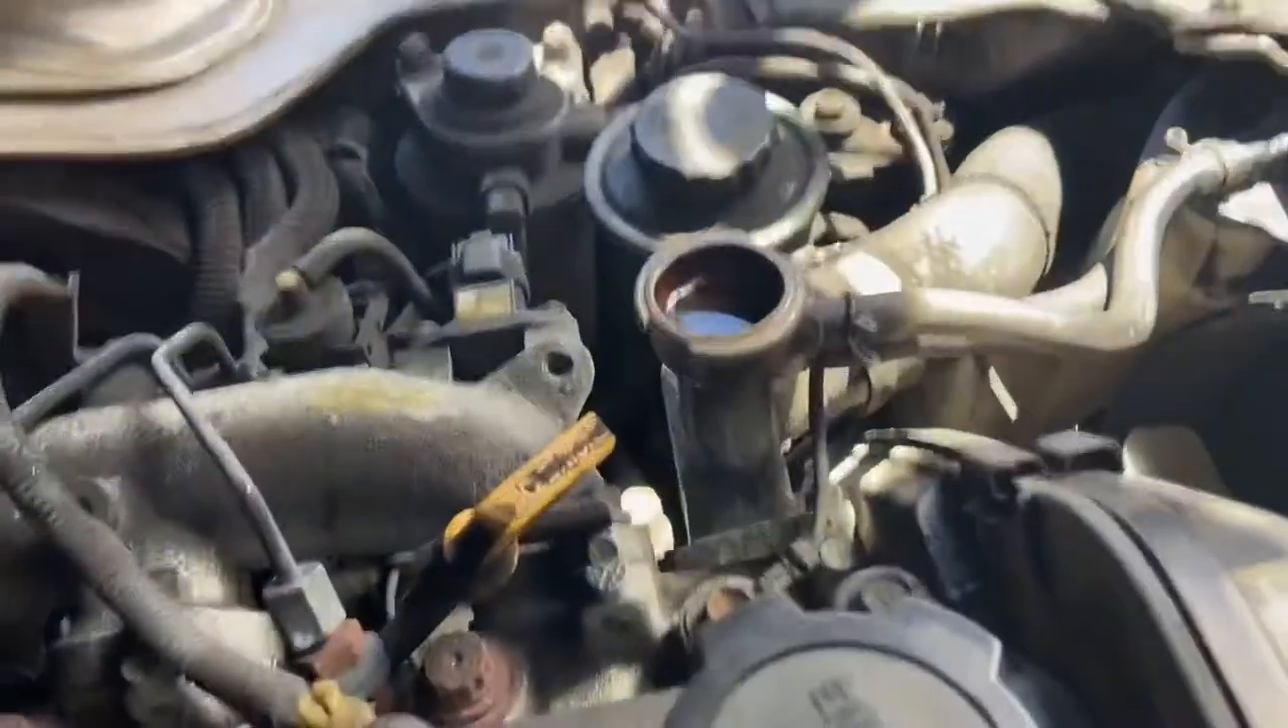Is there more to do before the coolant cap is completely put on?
Yes.